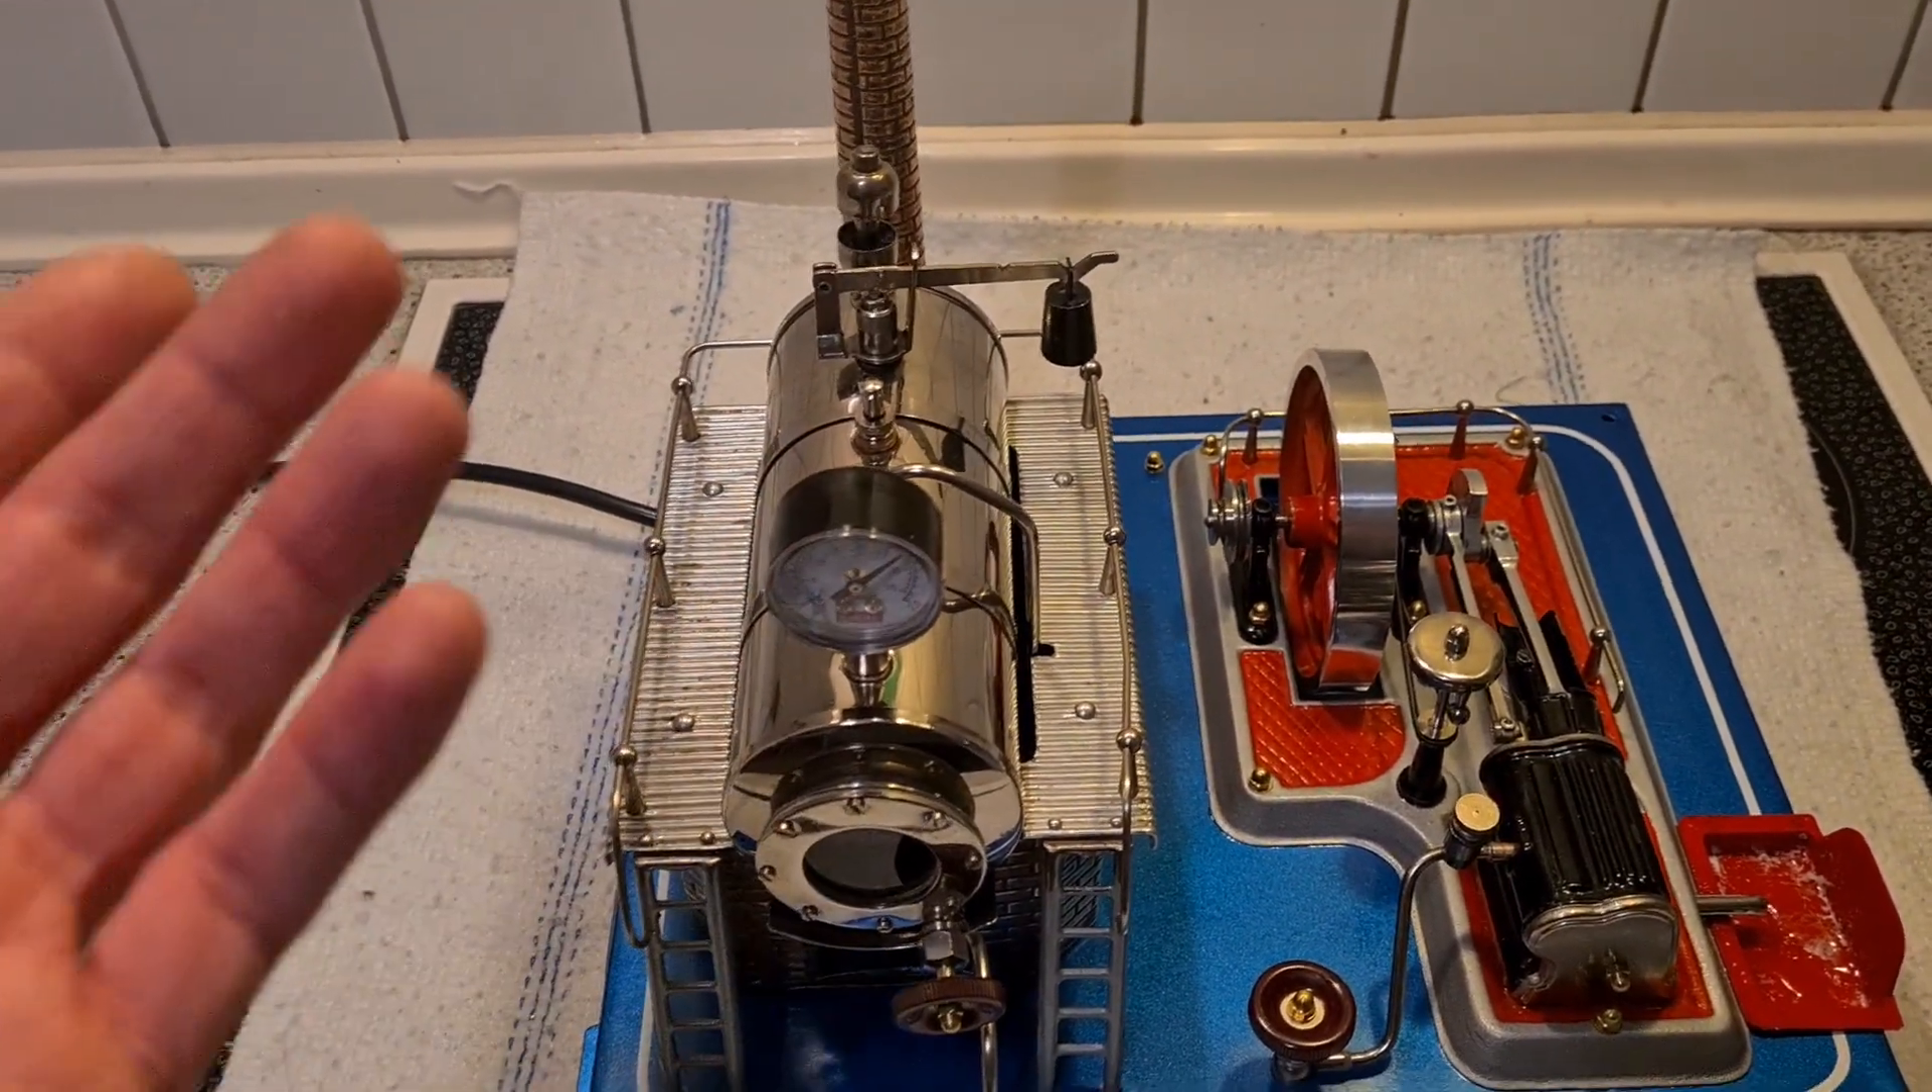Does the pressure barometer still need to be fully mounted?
No.